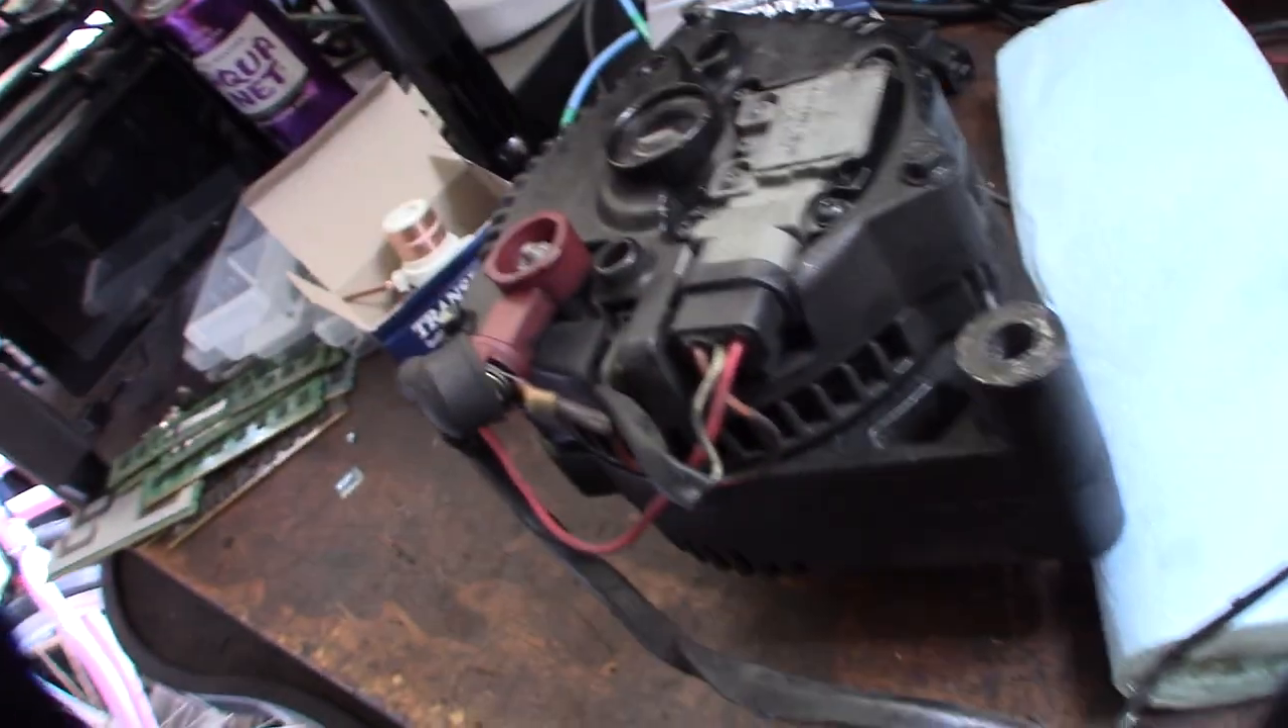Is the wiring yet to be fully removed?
Yes.